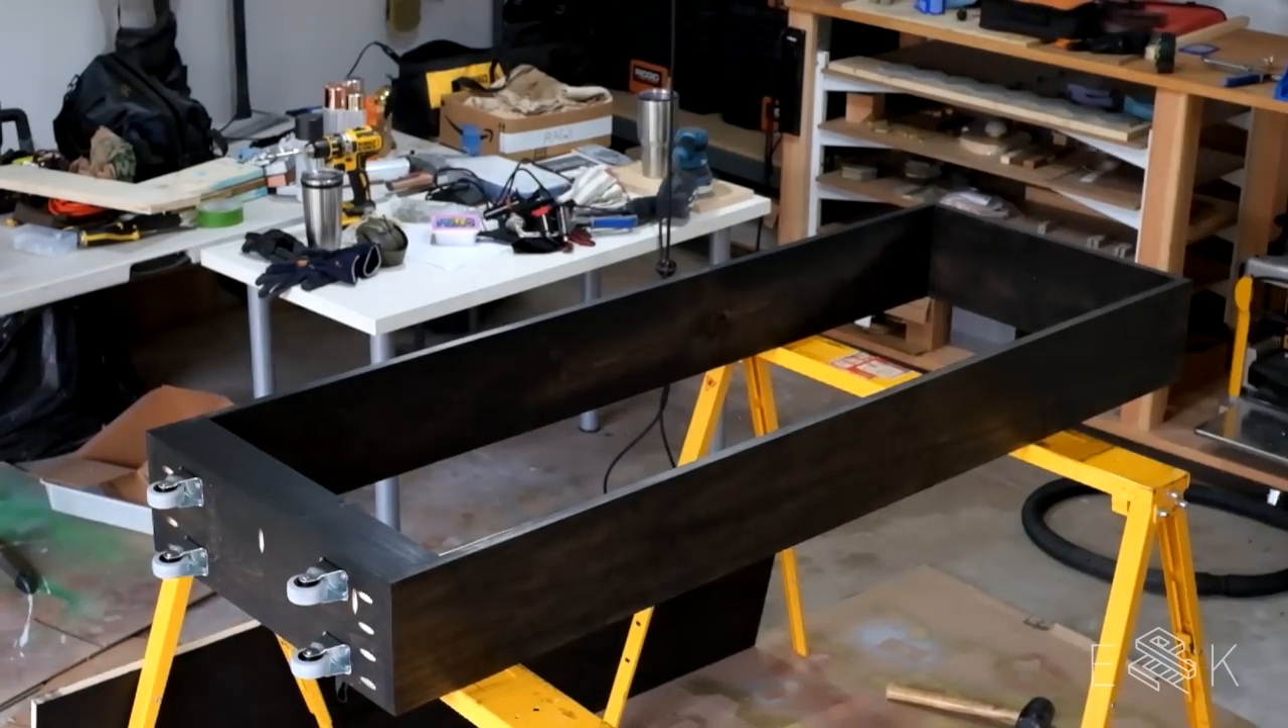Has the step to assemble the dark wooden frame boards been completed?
Yes.